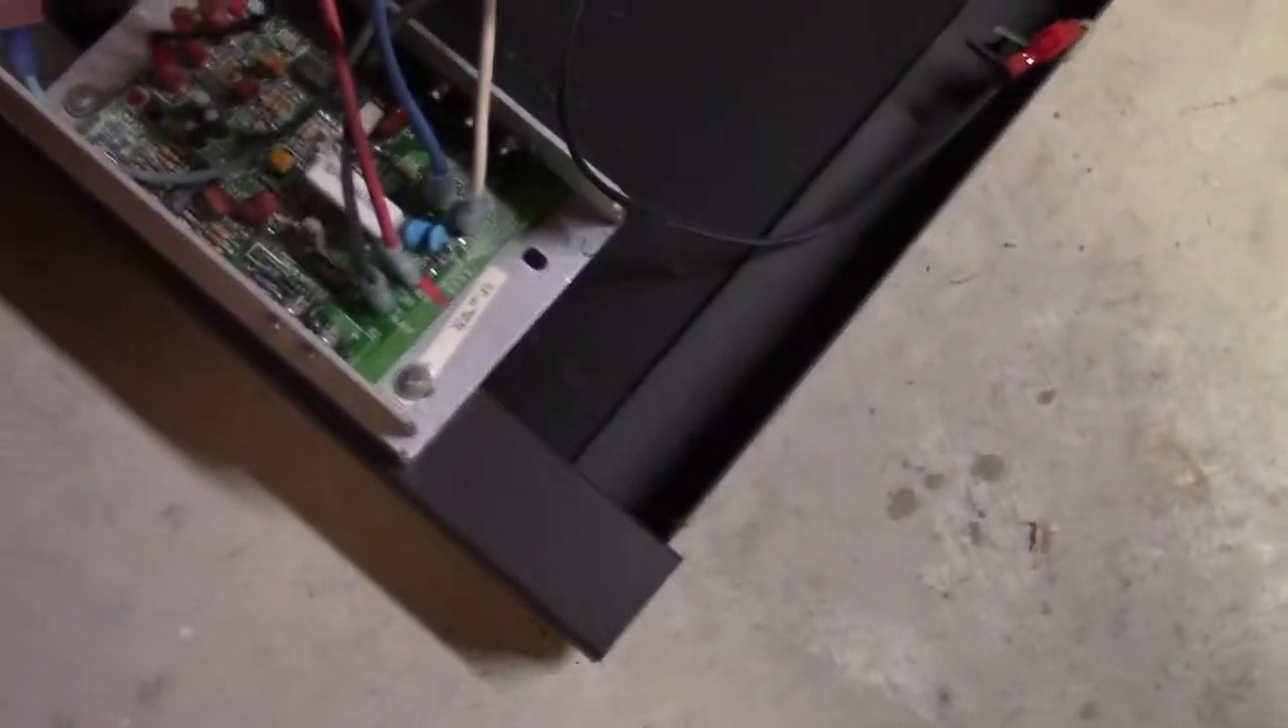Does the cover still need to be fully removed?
No.